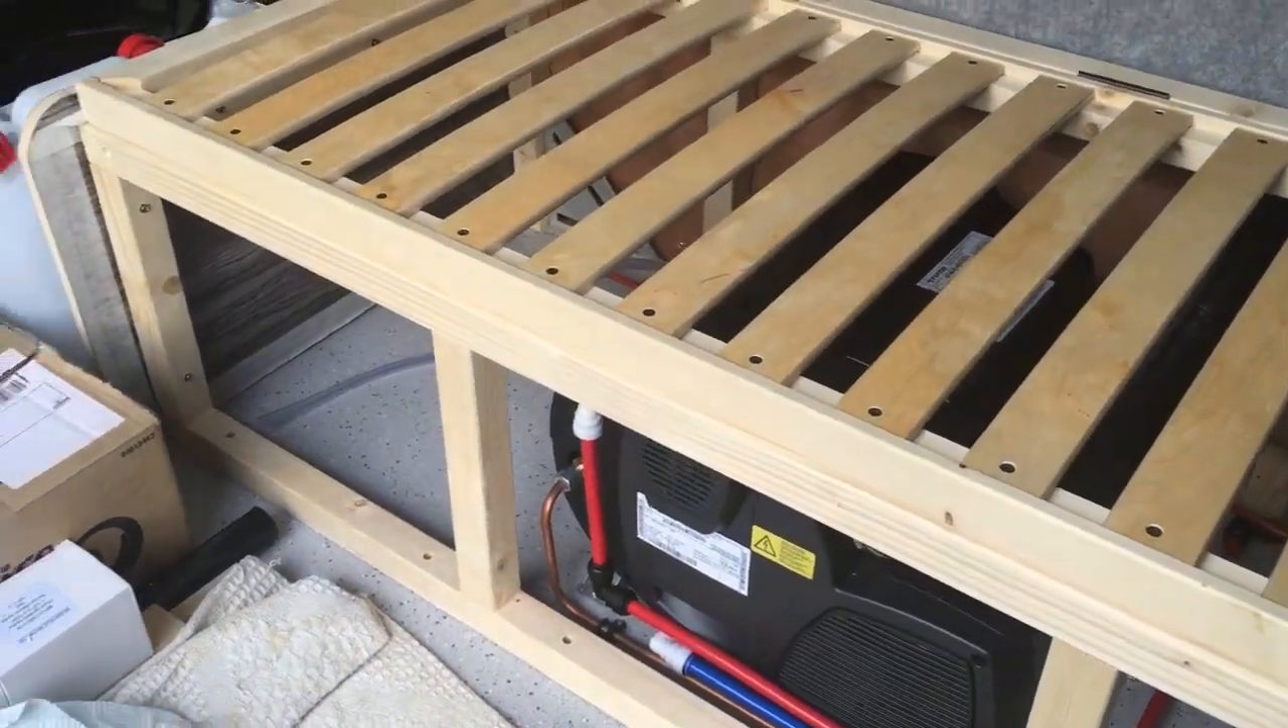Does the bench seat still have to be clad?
Yes.